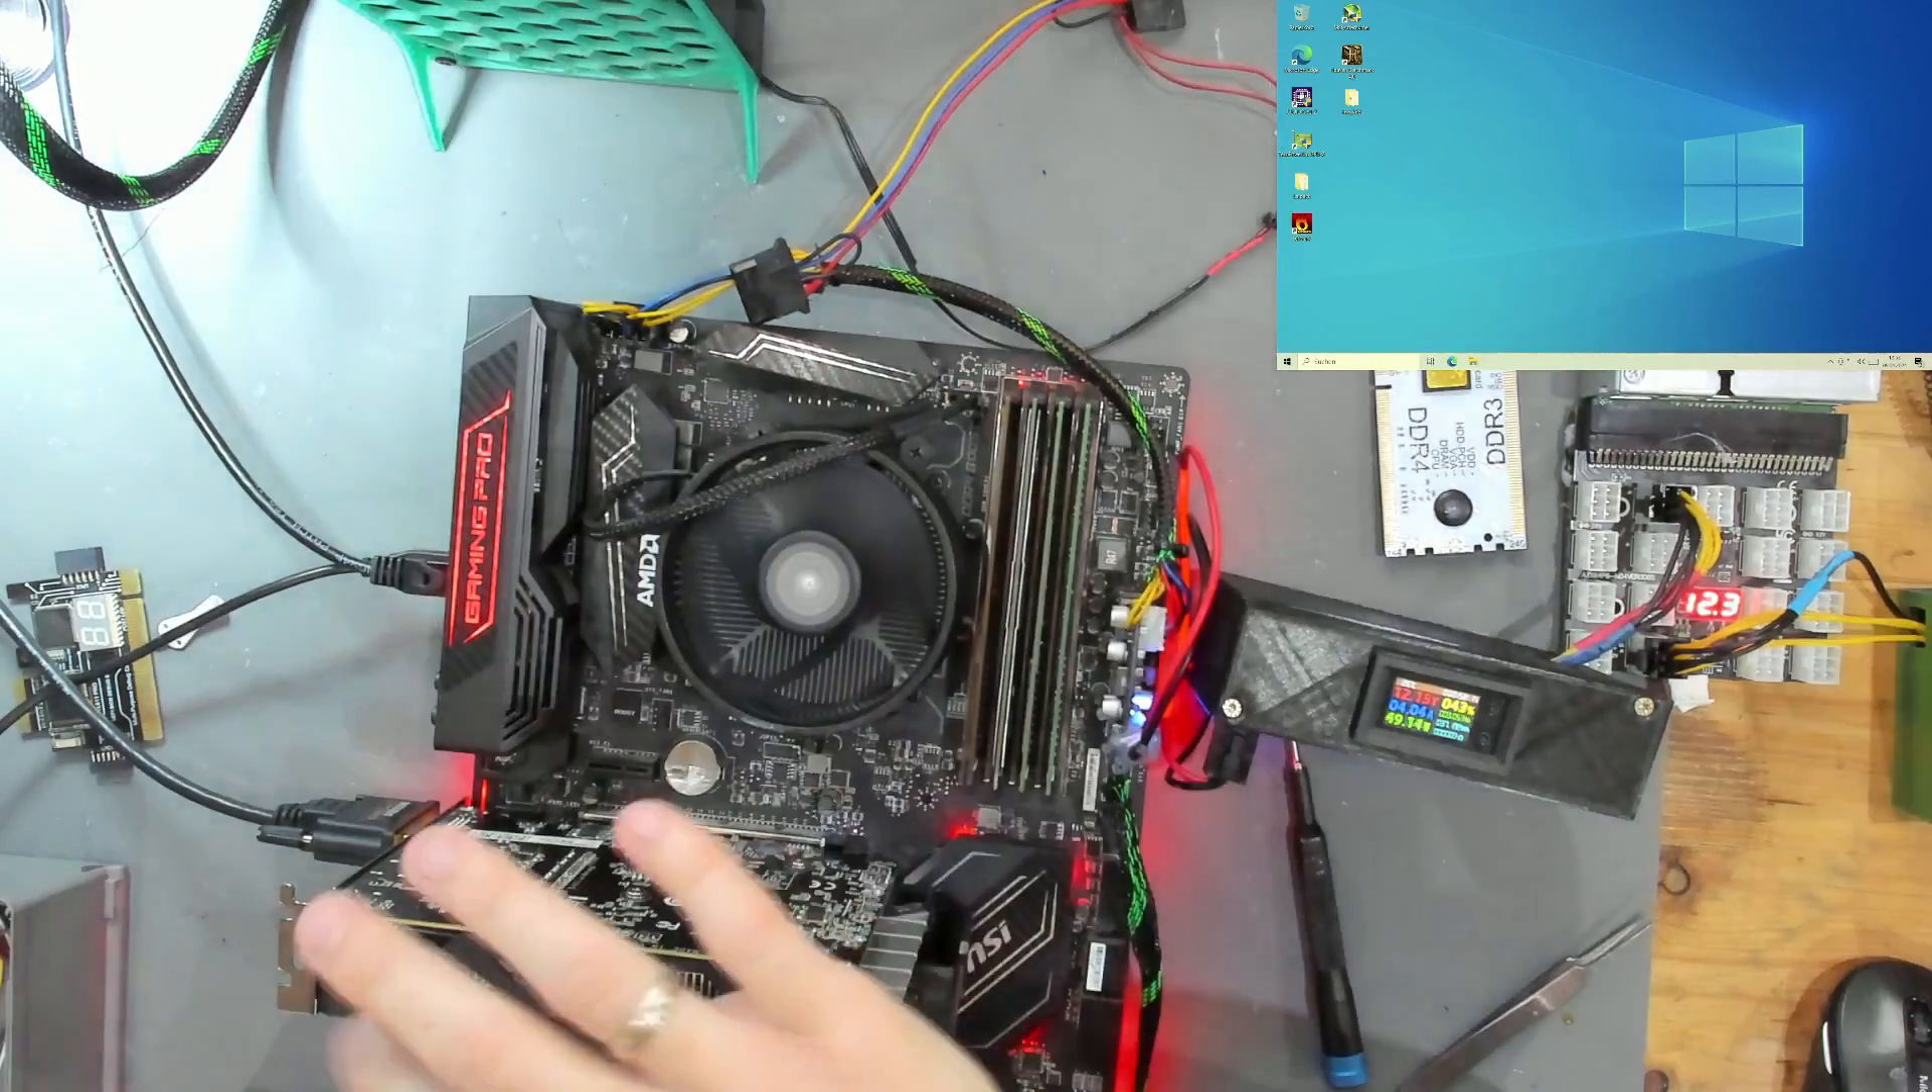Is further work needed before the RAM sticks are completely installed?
No.